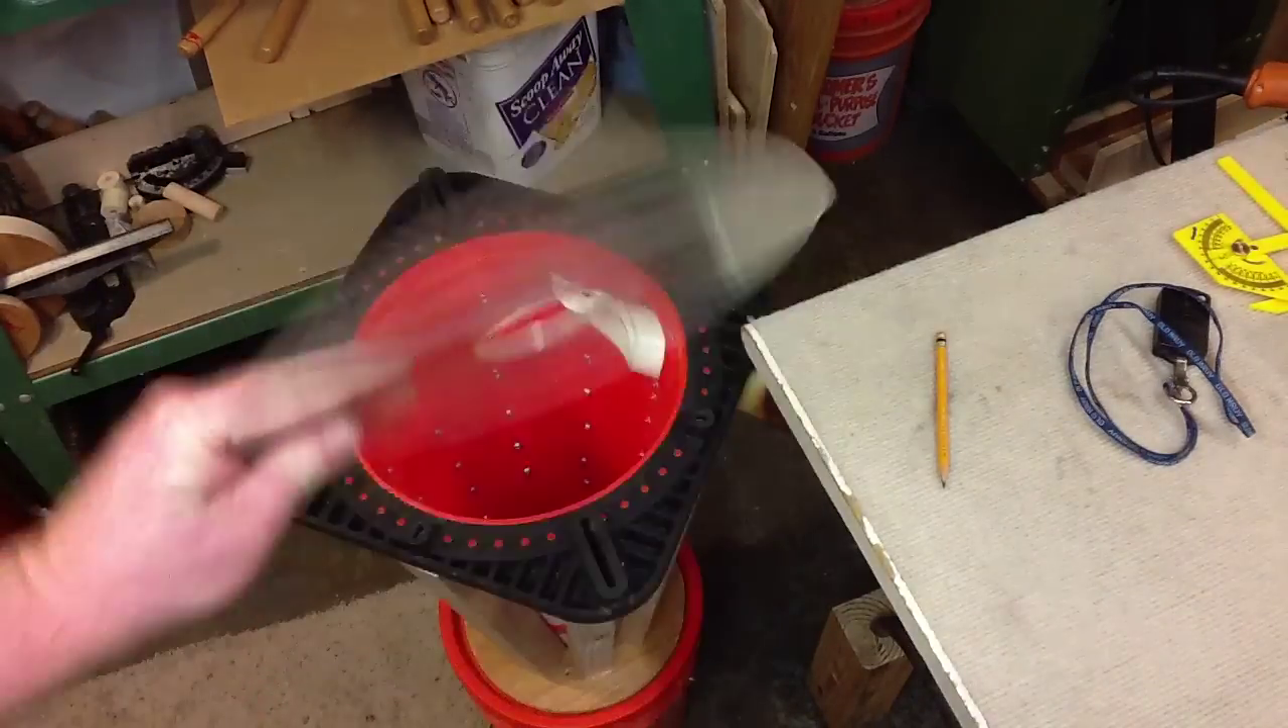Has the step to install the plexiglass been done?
No.